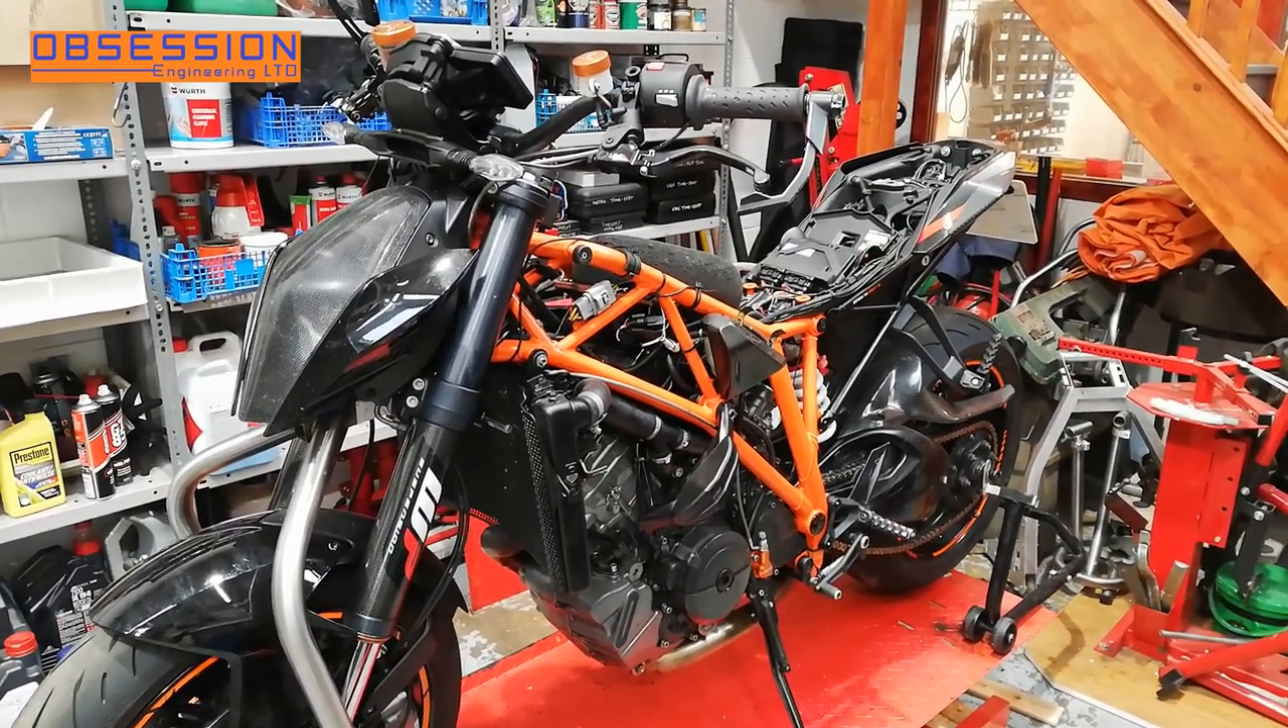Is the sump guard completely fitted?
No.